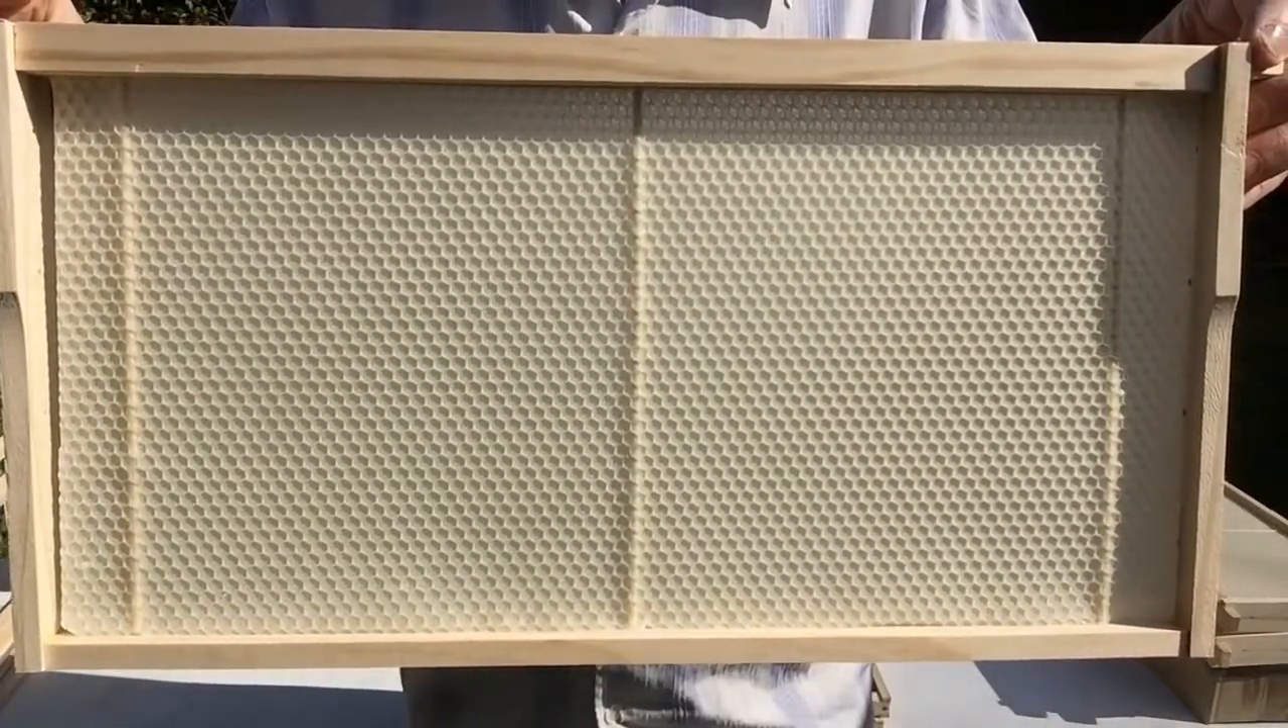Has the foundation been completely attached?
Yes.